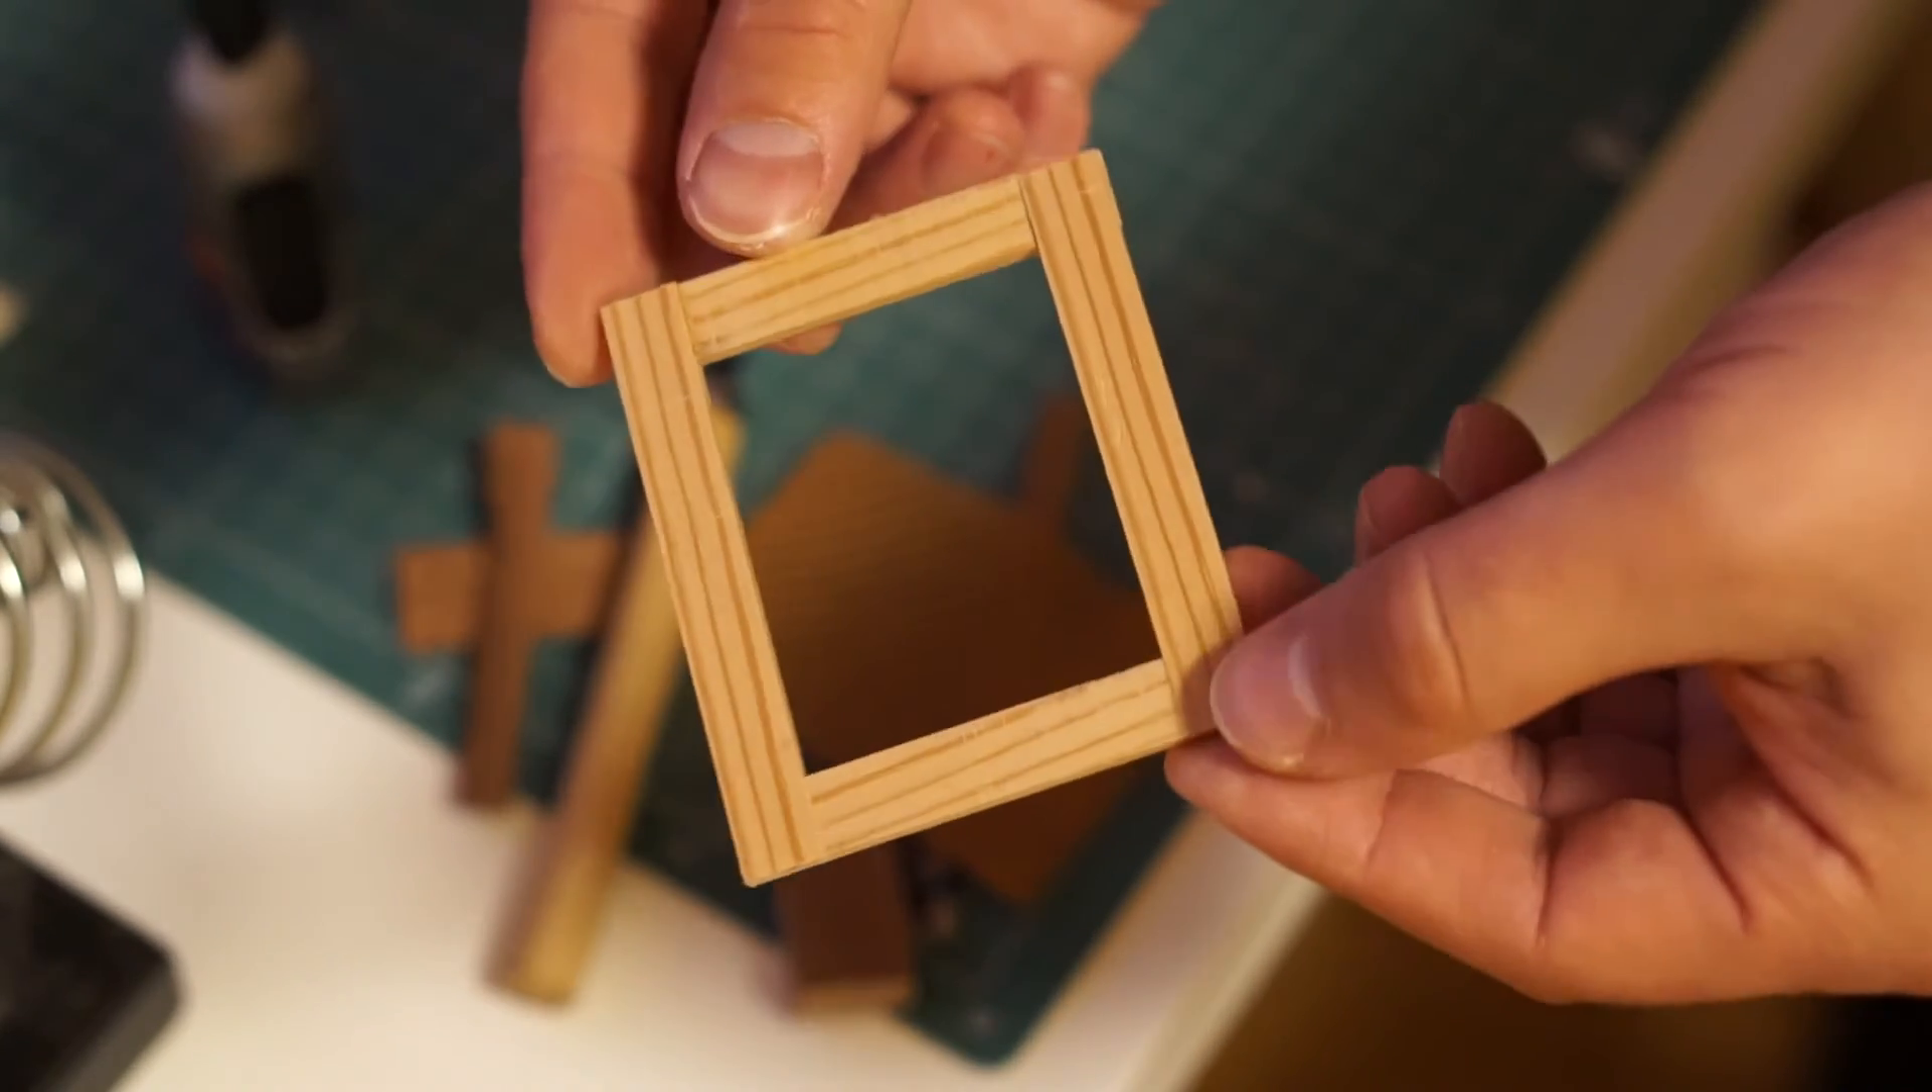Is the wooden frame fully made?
Yes.